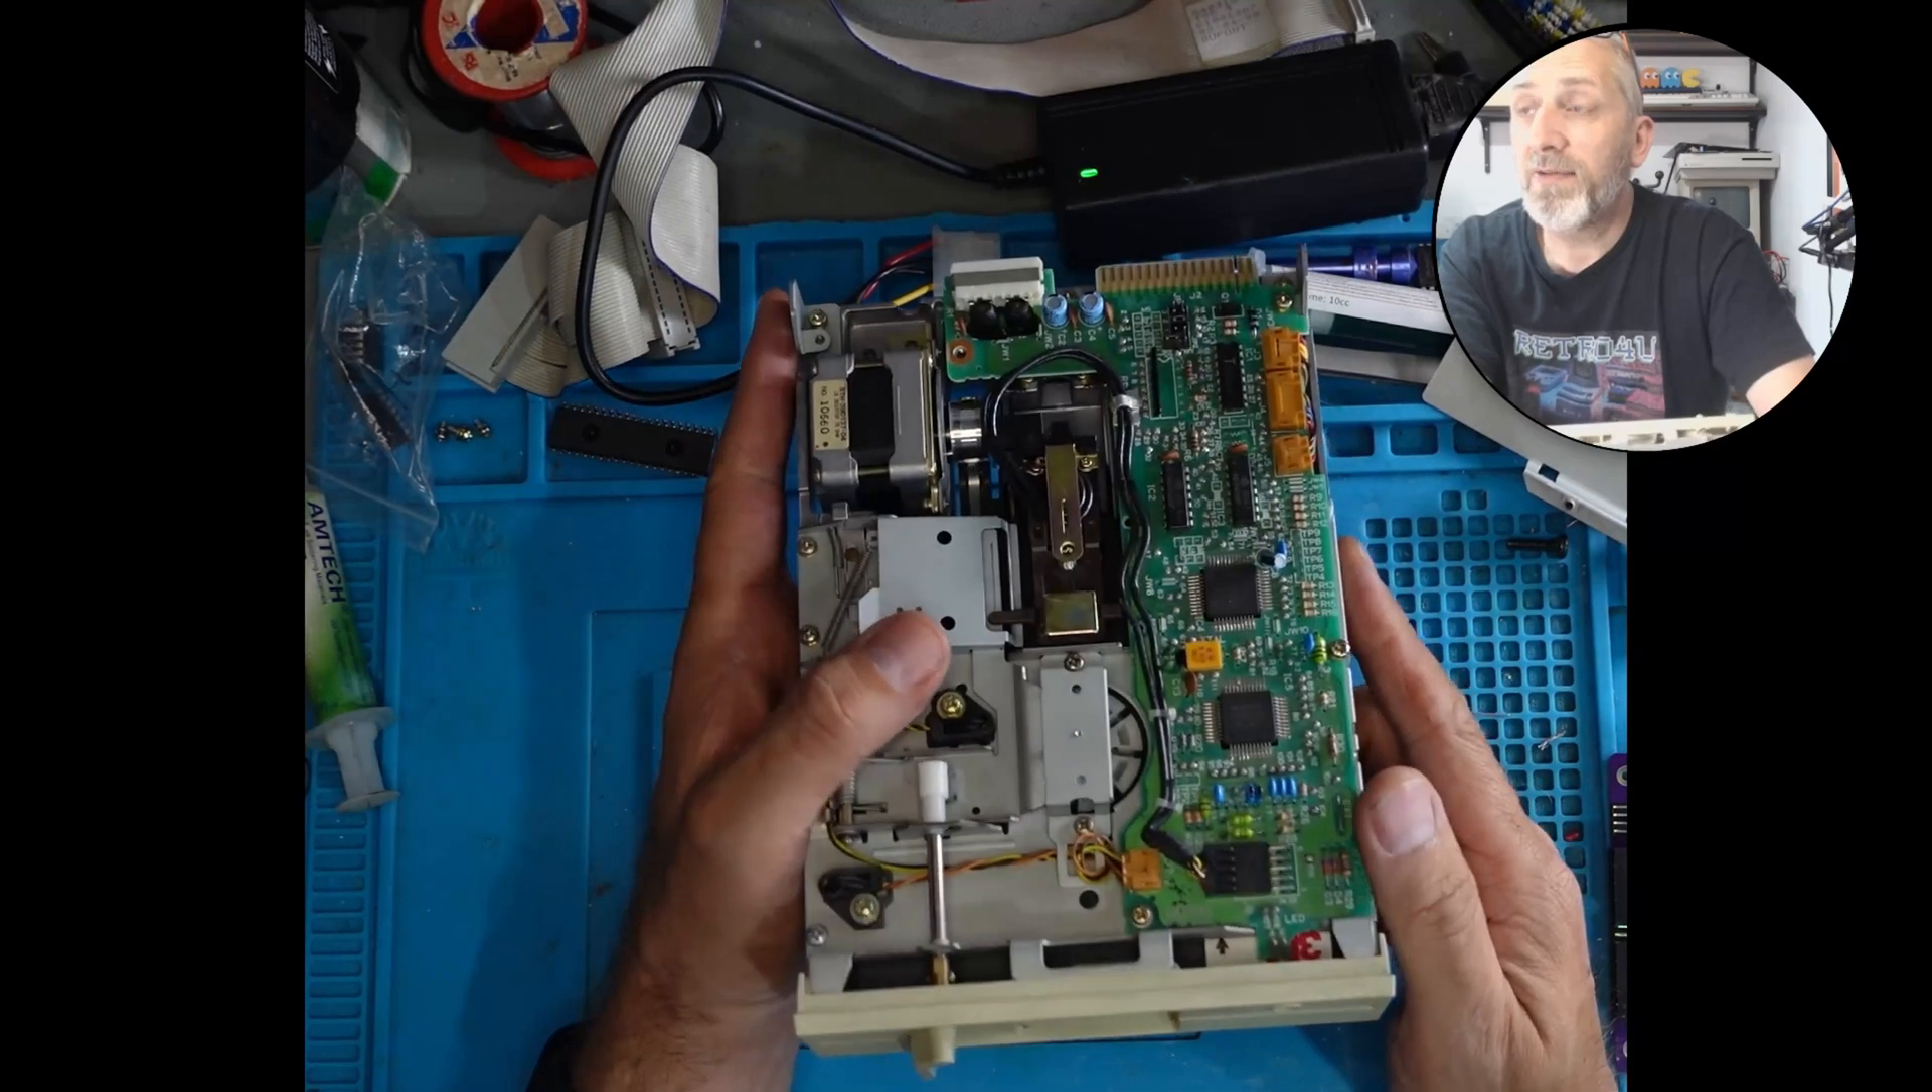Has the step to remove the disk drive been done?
Yes.